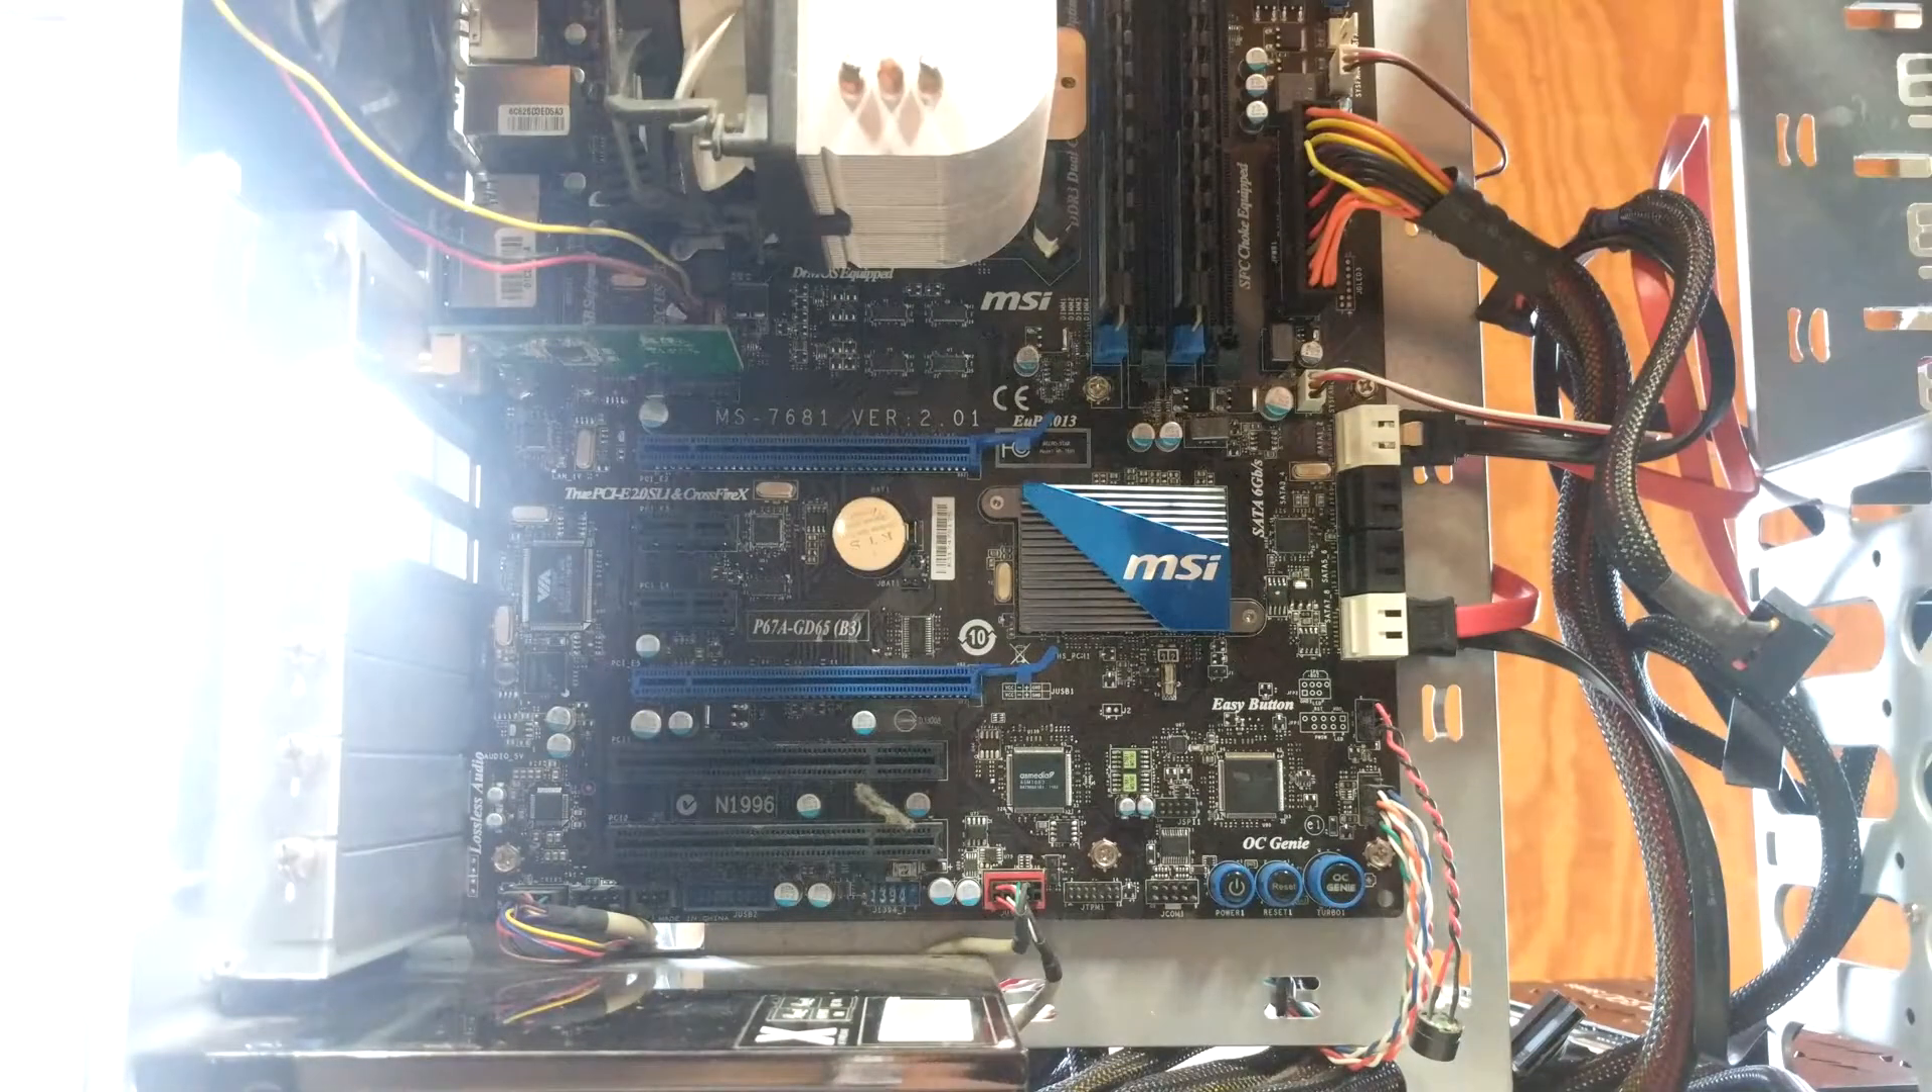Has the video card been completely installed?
No.